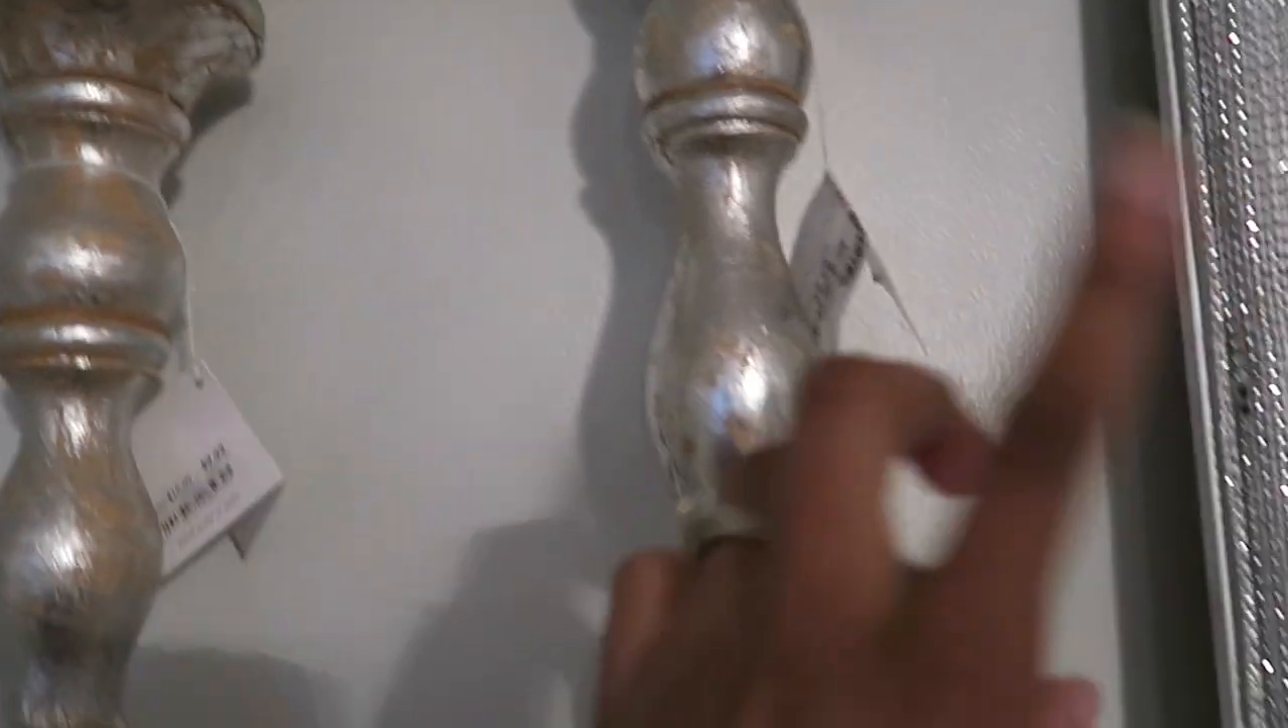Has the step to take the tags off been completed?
No.